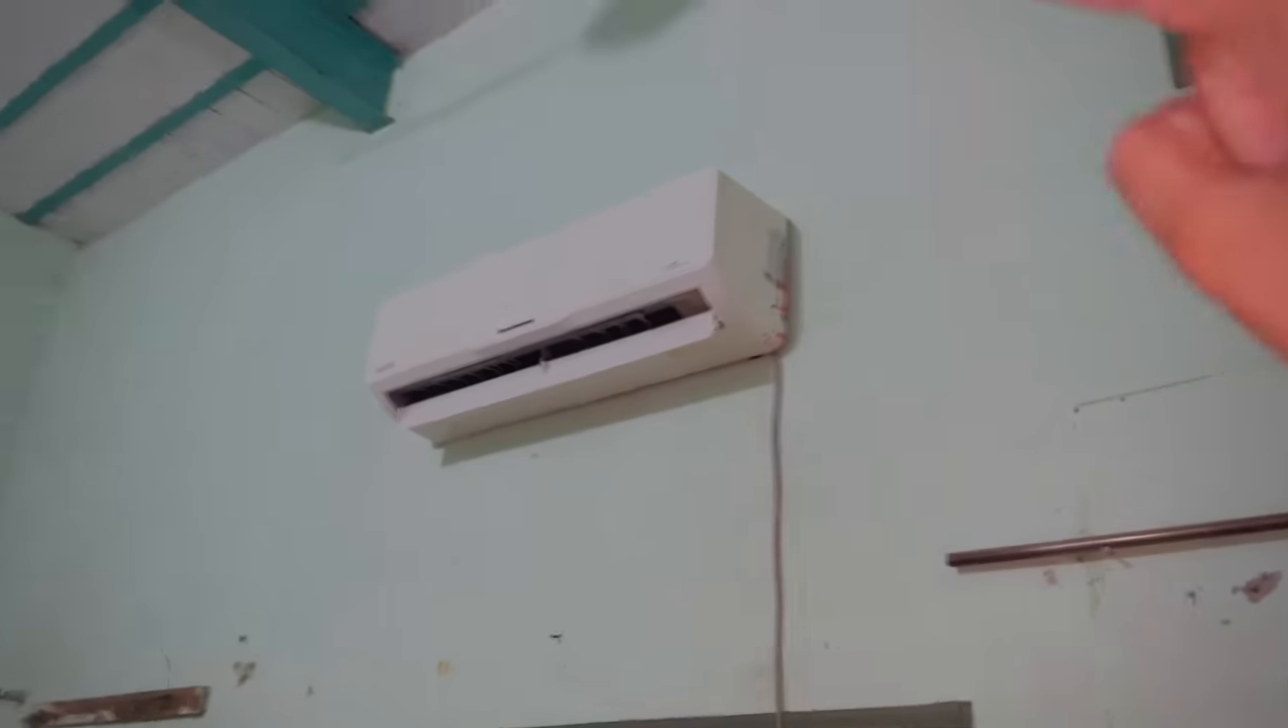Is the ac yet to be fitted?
No.